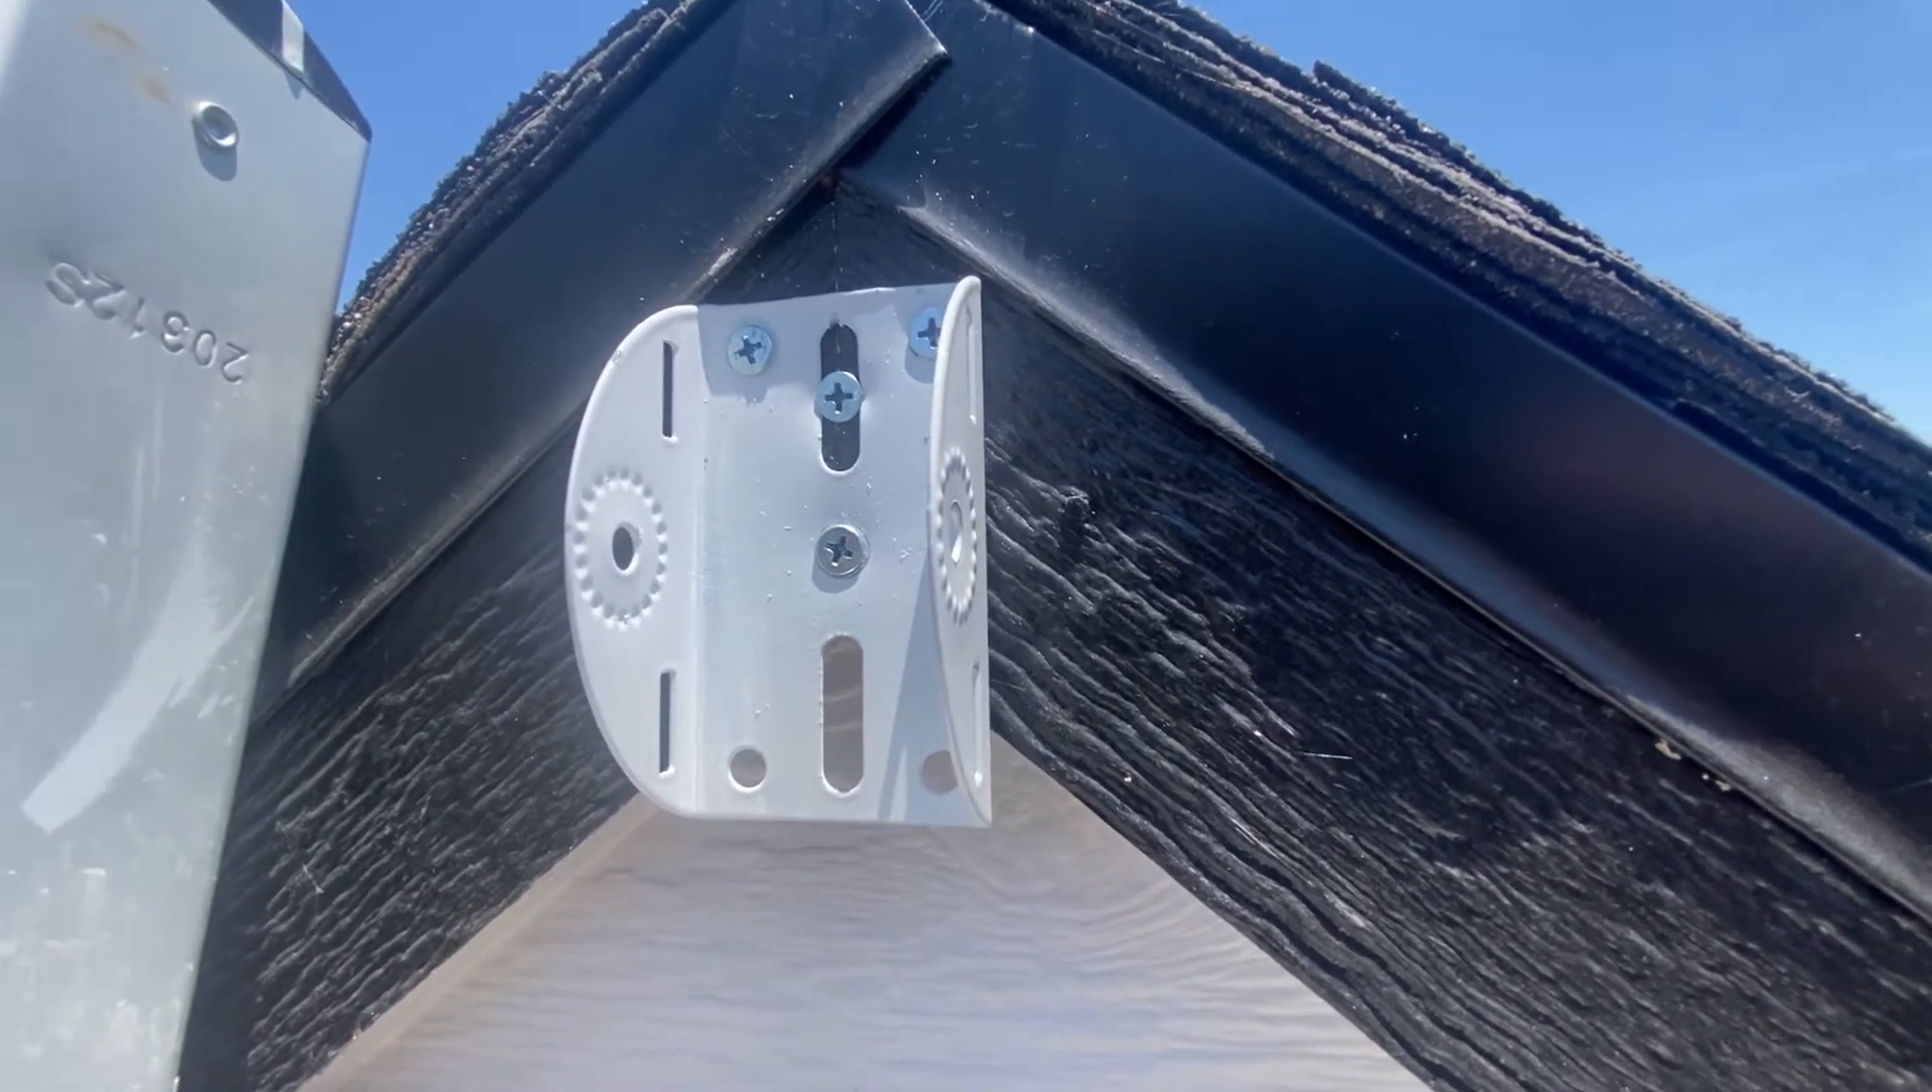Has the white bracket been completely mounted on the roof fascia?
Yes.